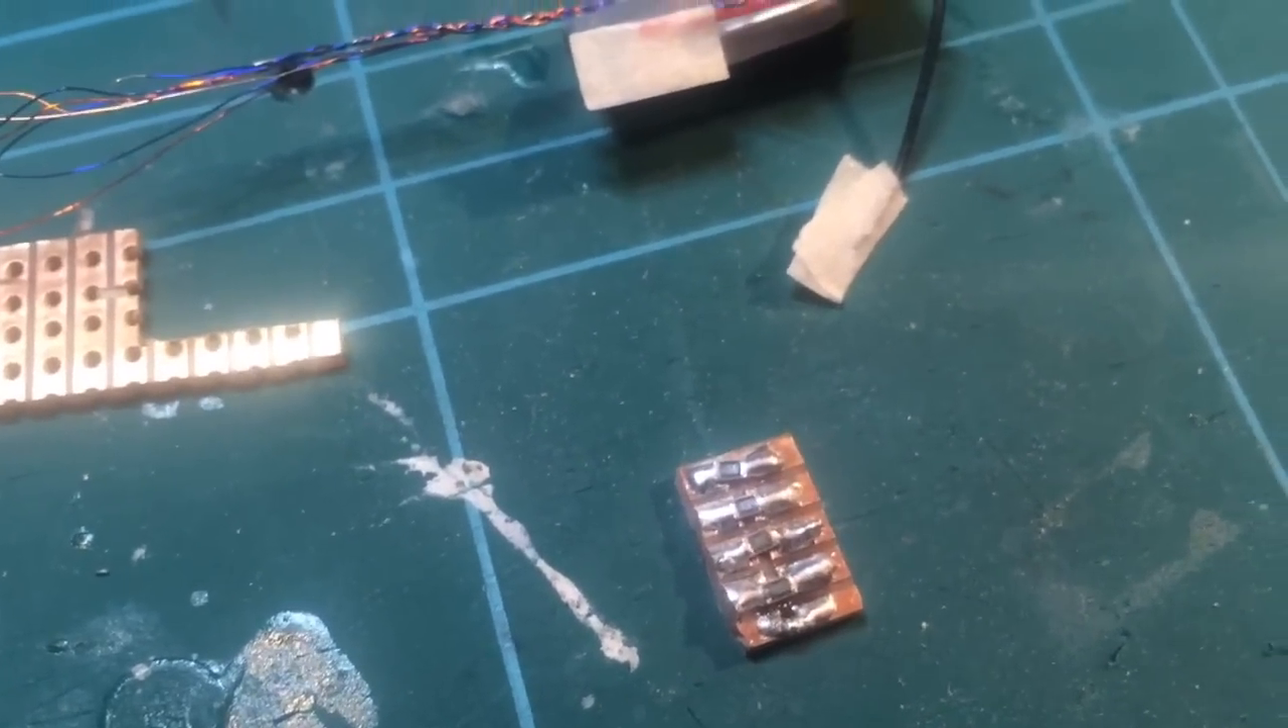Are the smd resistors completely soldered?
Yes.